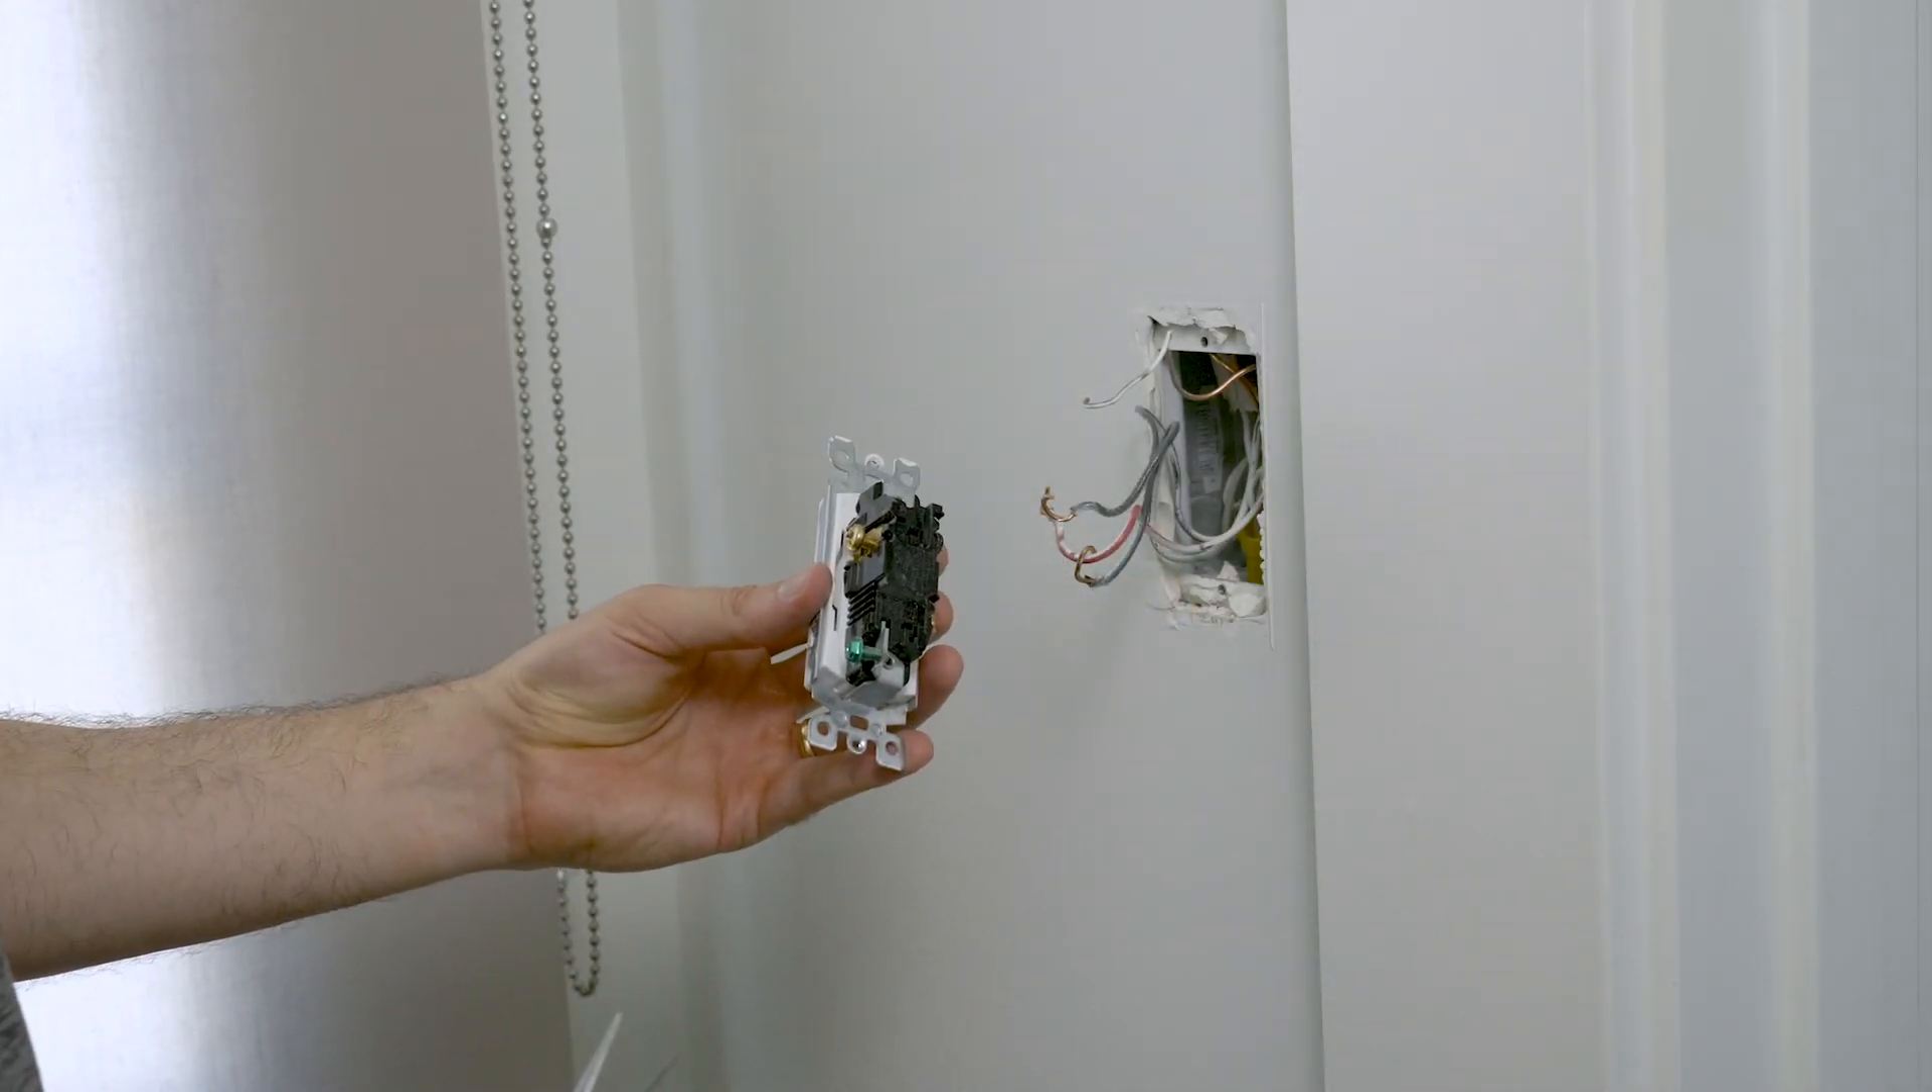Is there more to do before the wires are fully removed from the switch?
No.